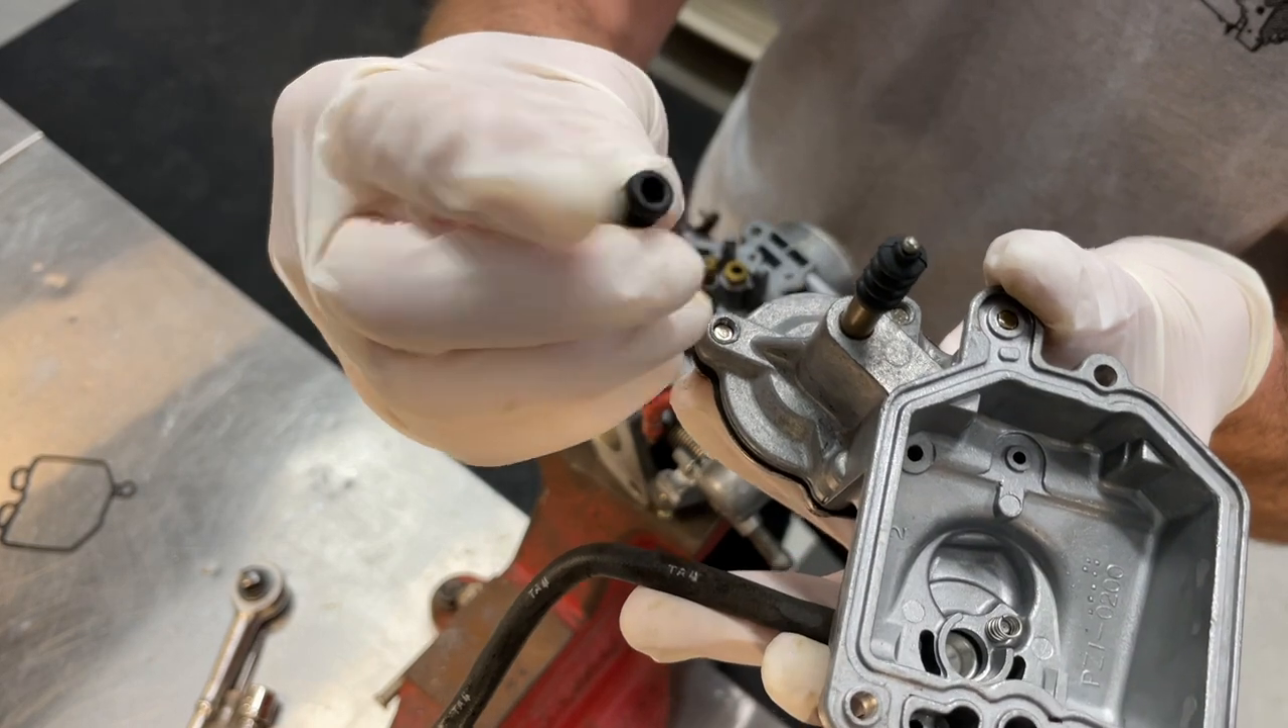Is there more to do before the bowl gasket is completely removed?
No.